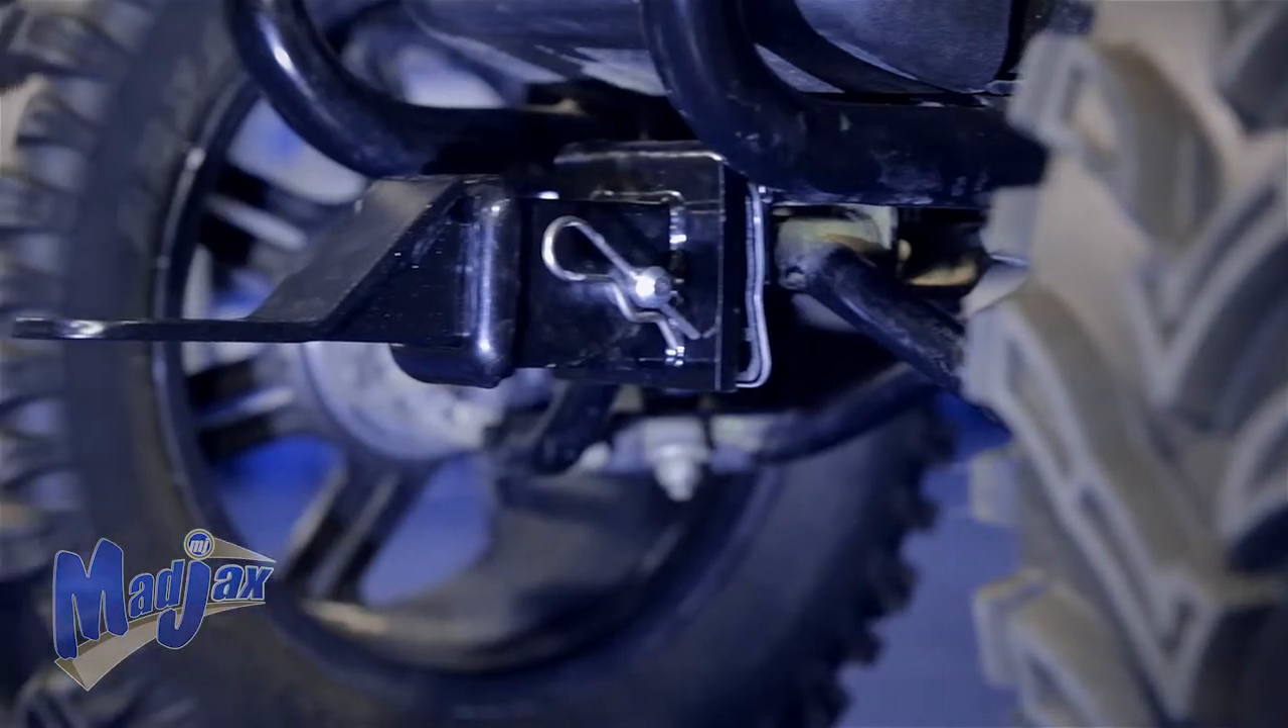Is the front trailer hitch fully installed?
Yes.